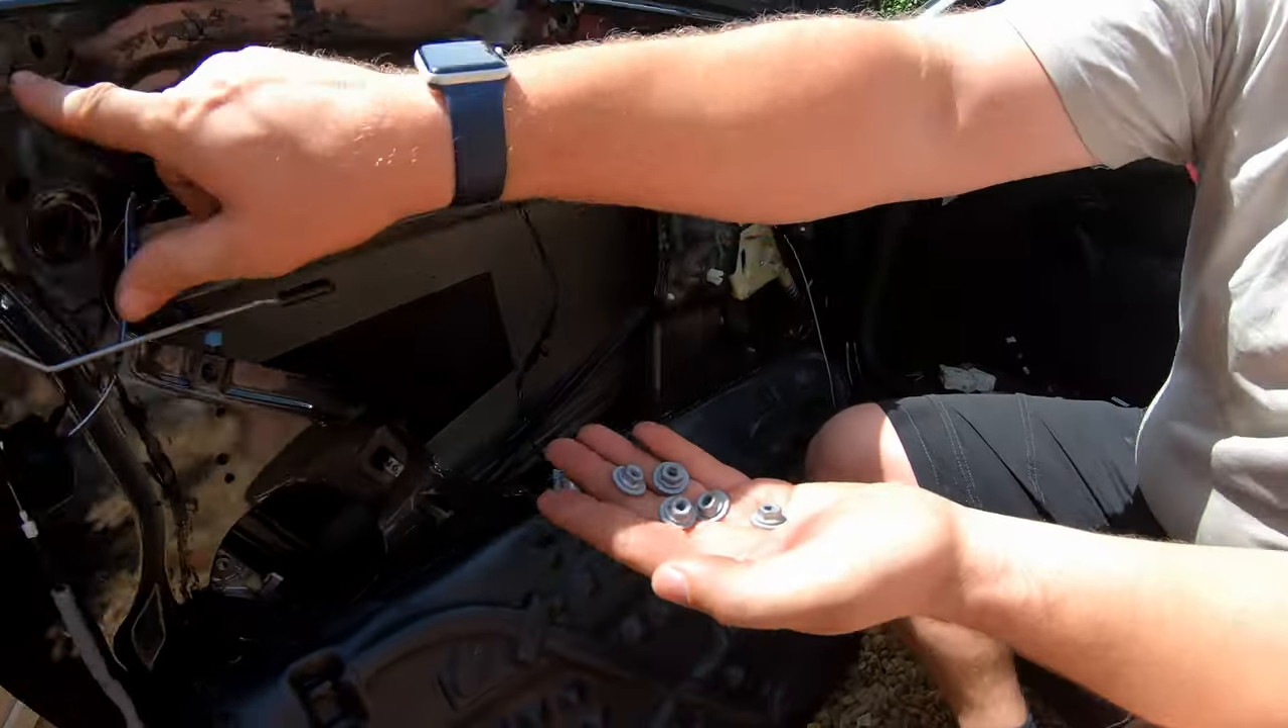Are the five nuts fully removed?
Yes.